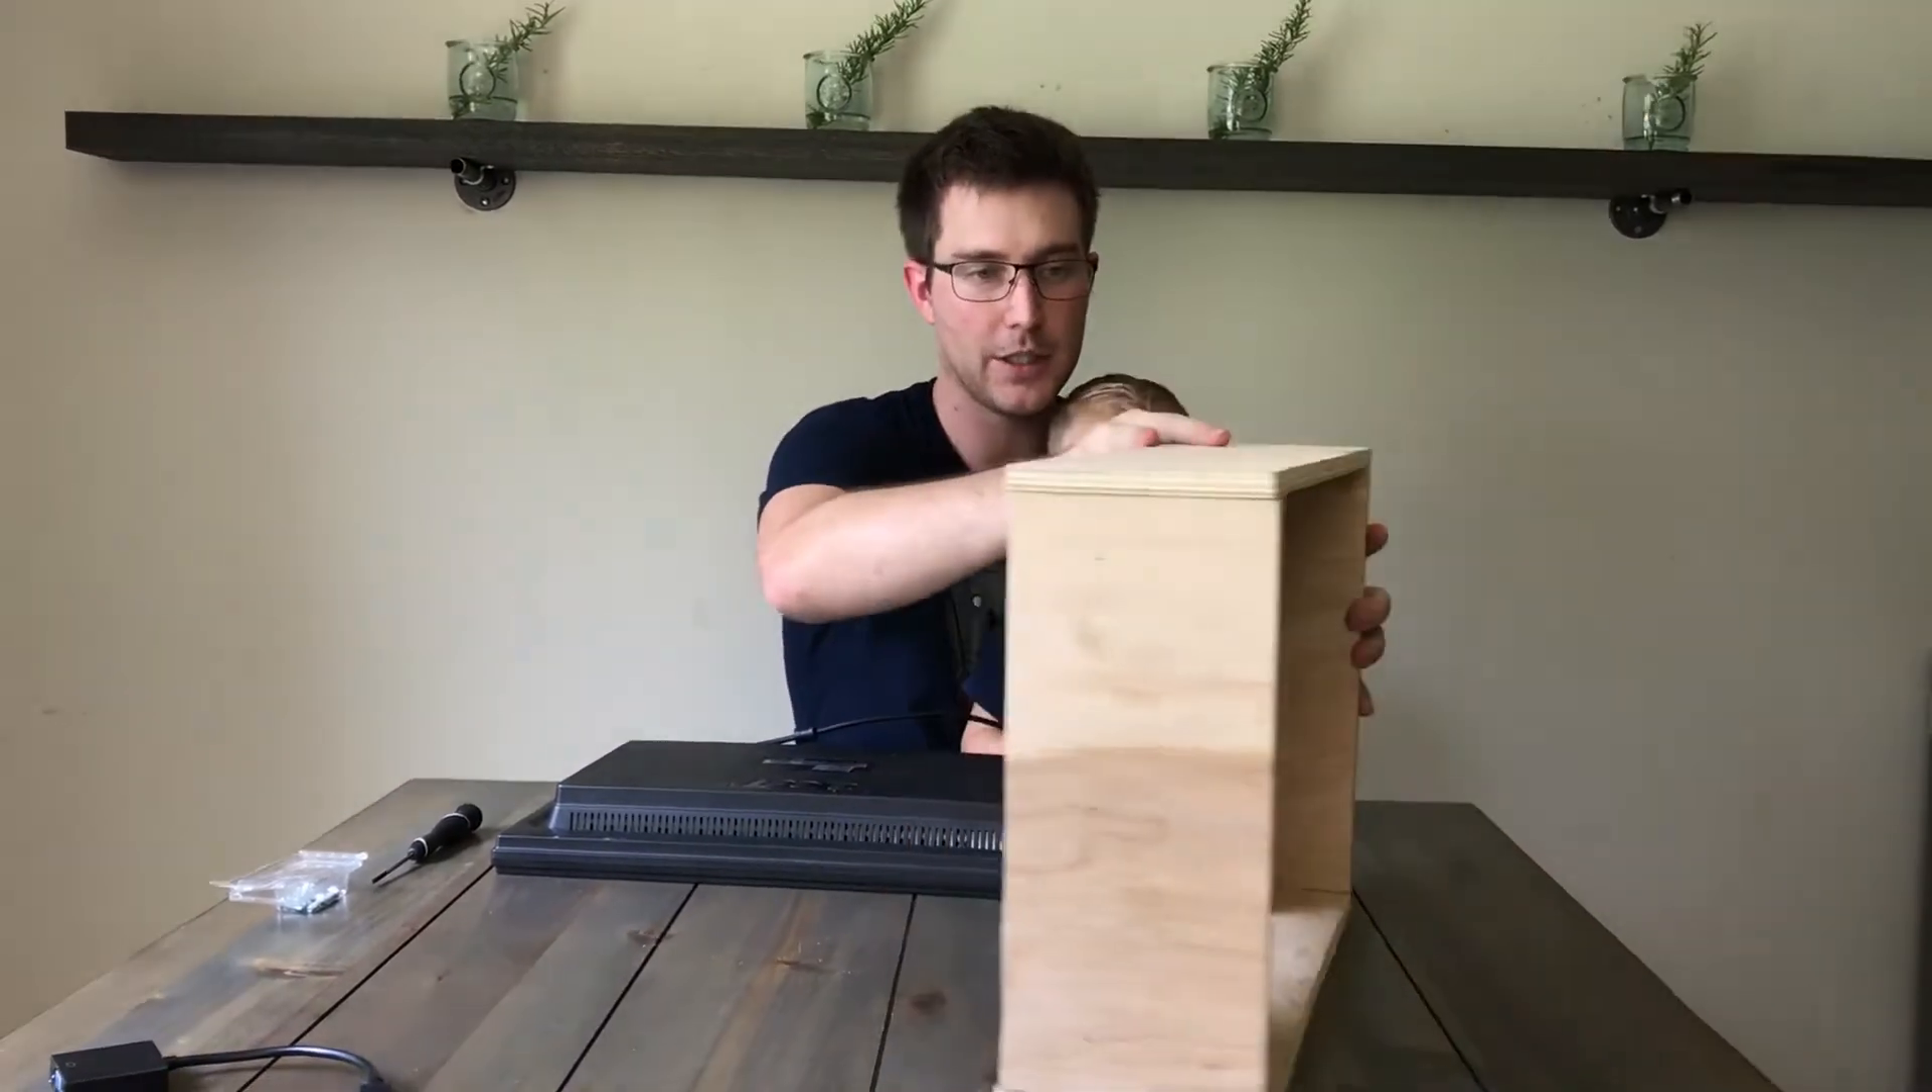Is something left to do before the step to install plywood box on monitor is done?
Yes.